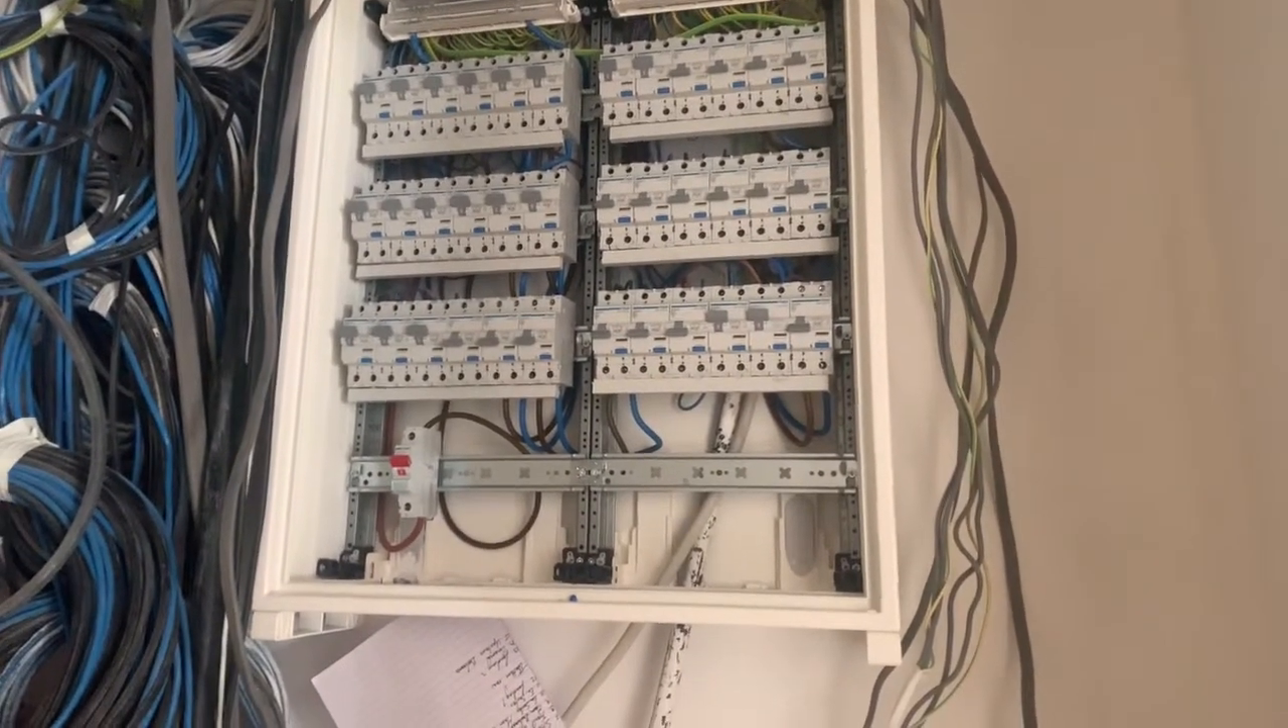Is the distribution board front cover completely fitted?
No.